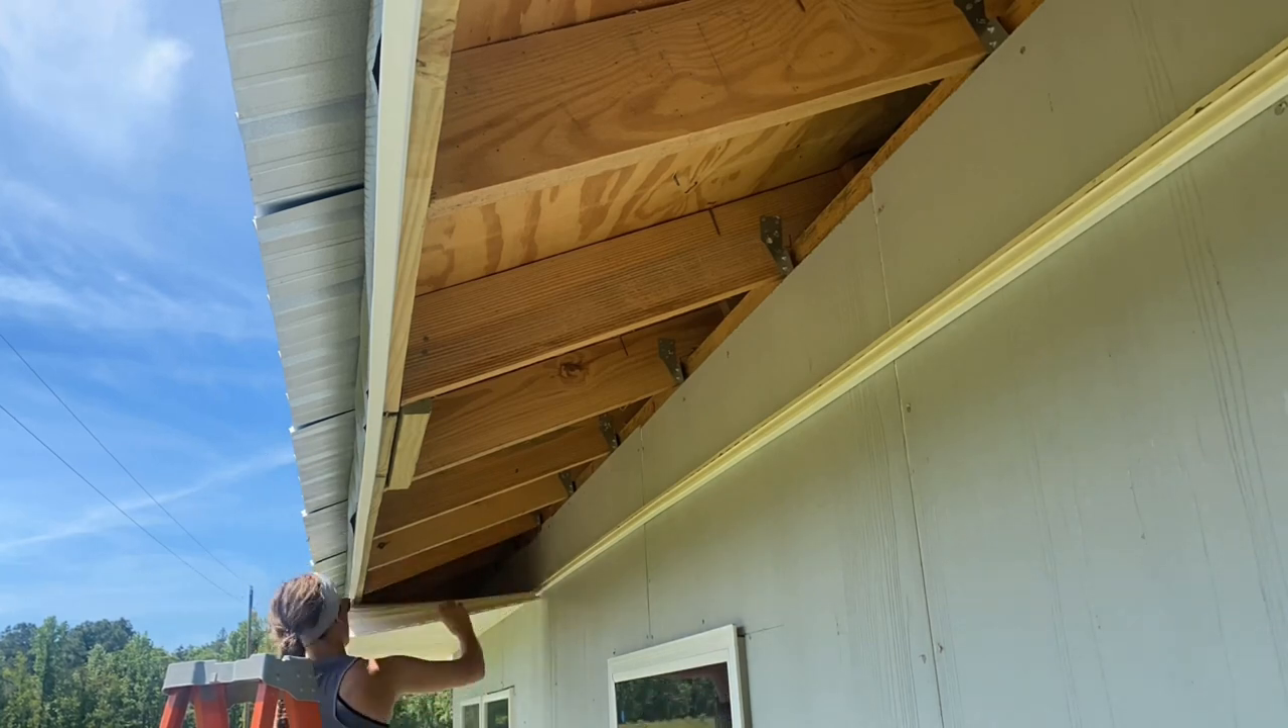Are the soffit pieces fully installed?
No.